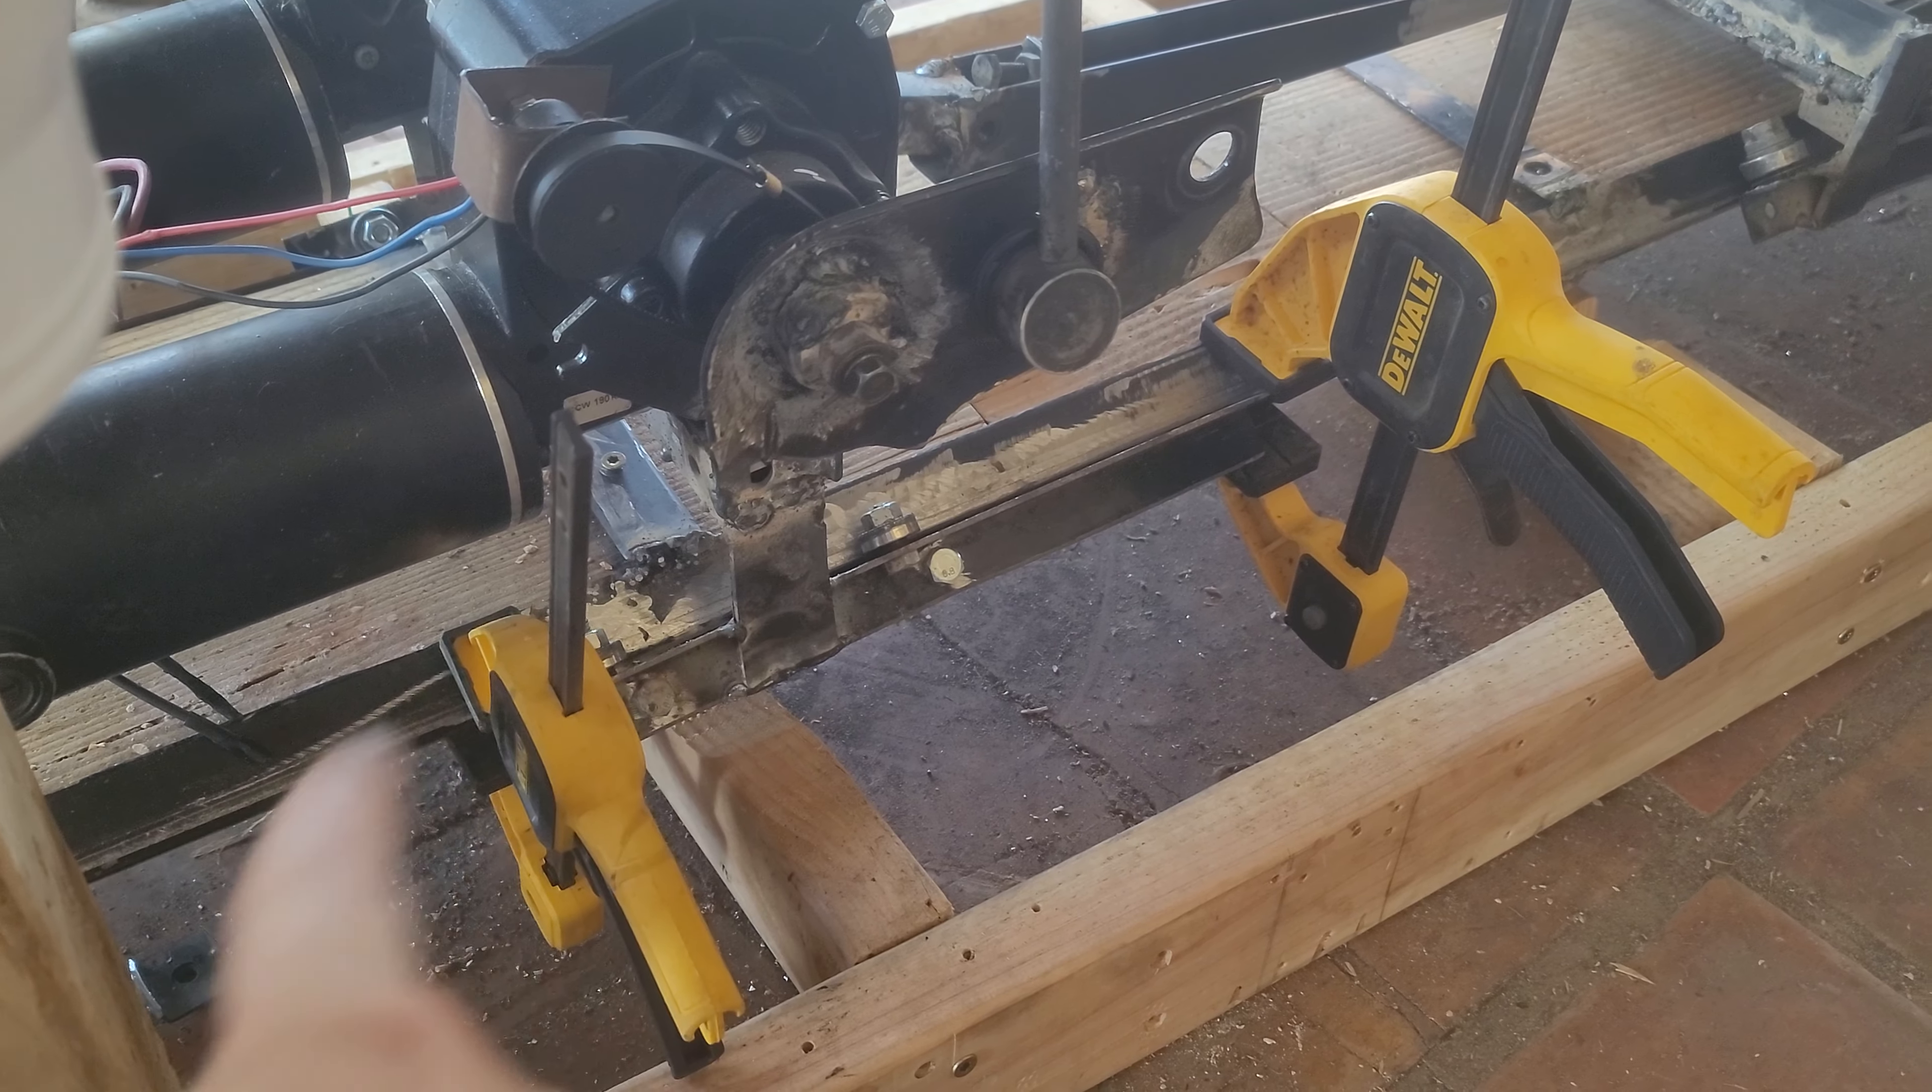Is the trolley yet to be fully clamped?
No.